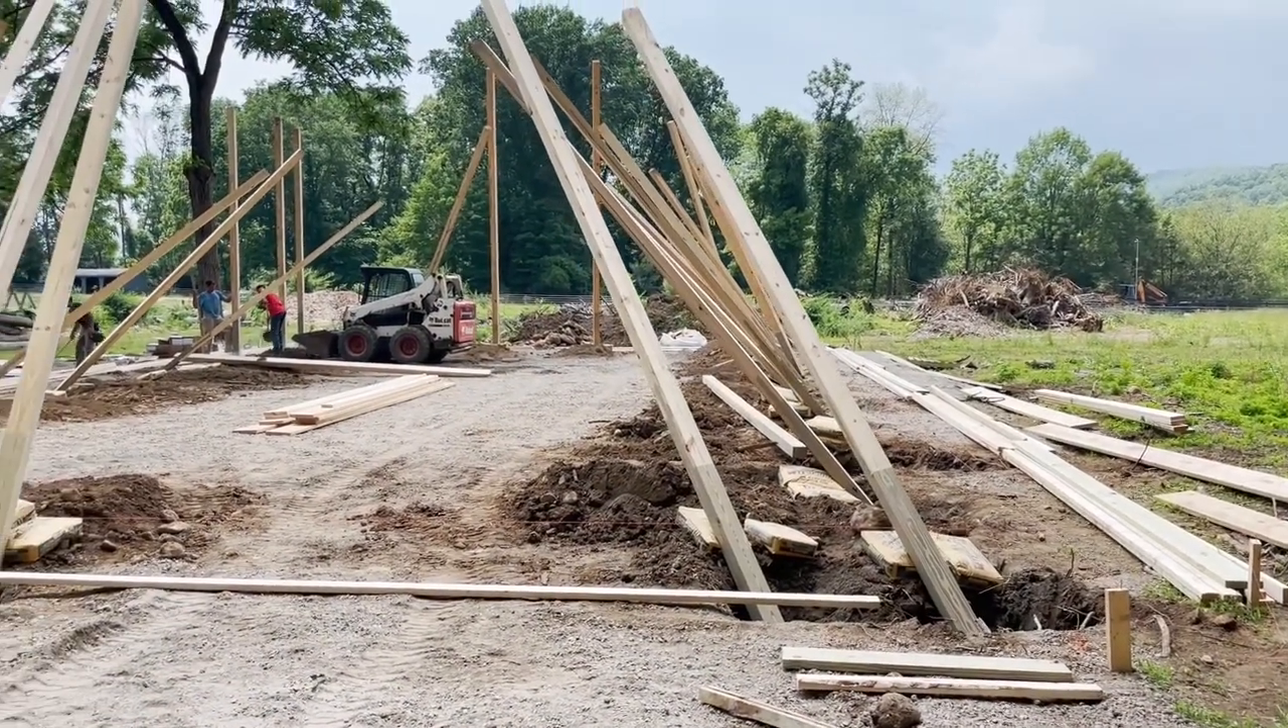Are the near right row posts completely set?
No.